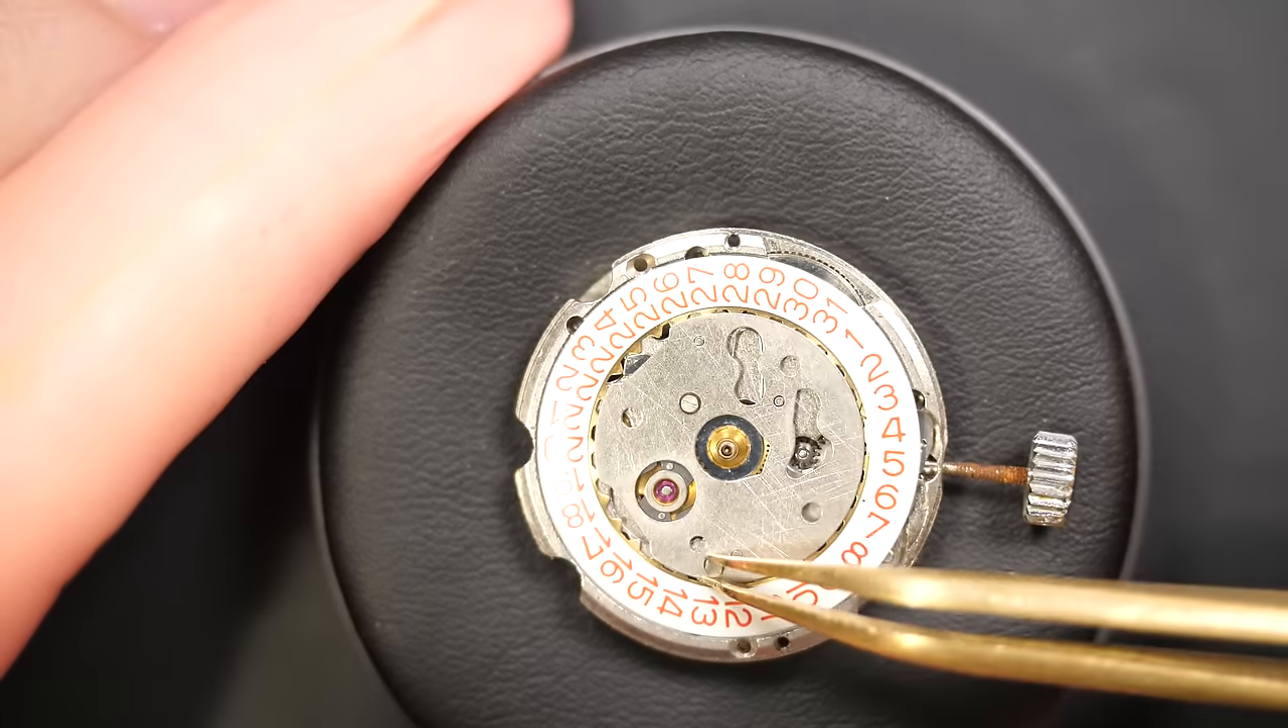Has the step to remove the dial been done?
Yes.